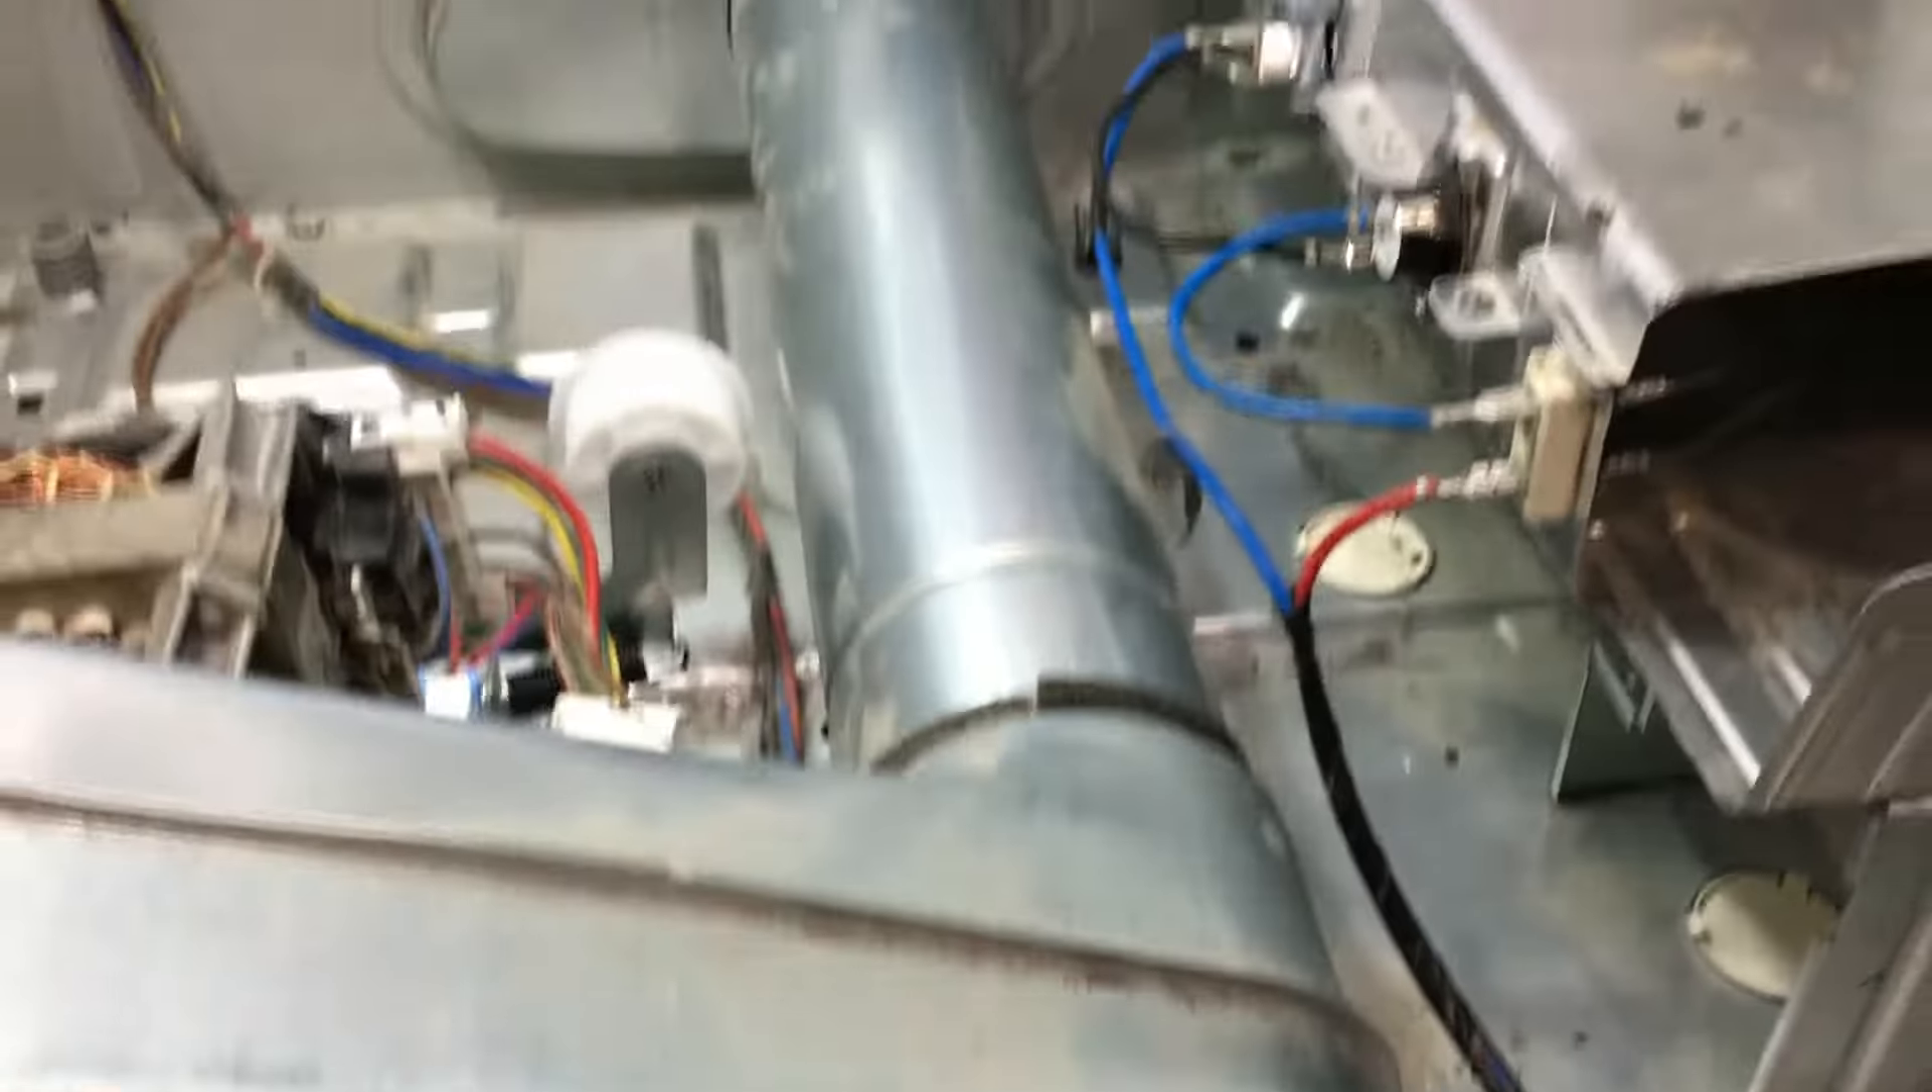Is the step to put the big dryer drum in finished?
No.